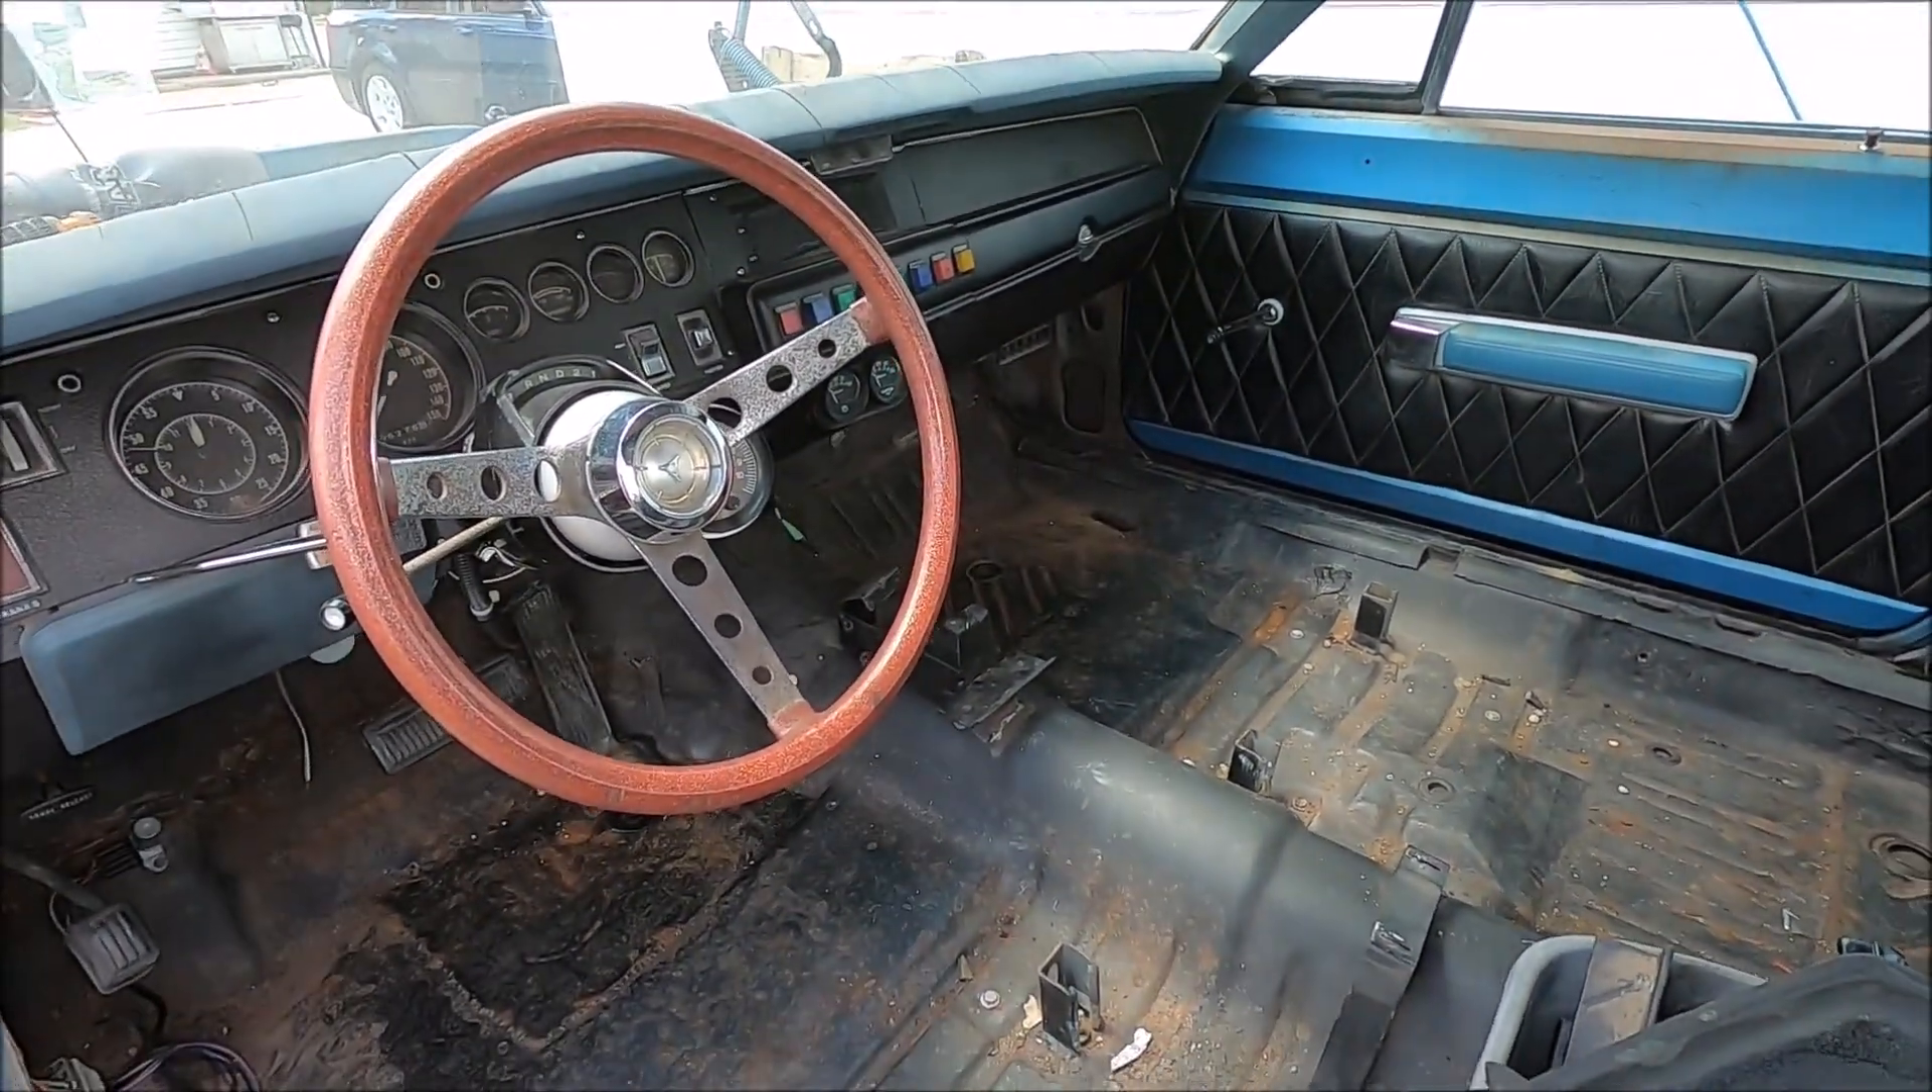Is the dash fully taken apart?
No.